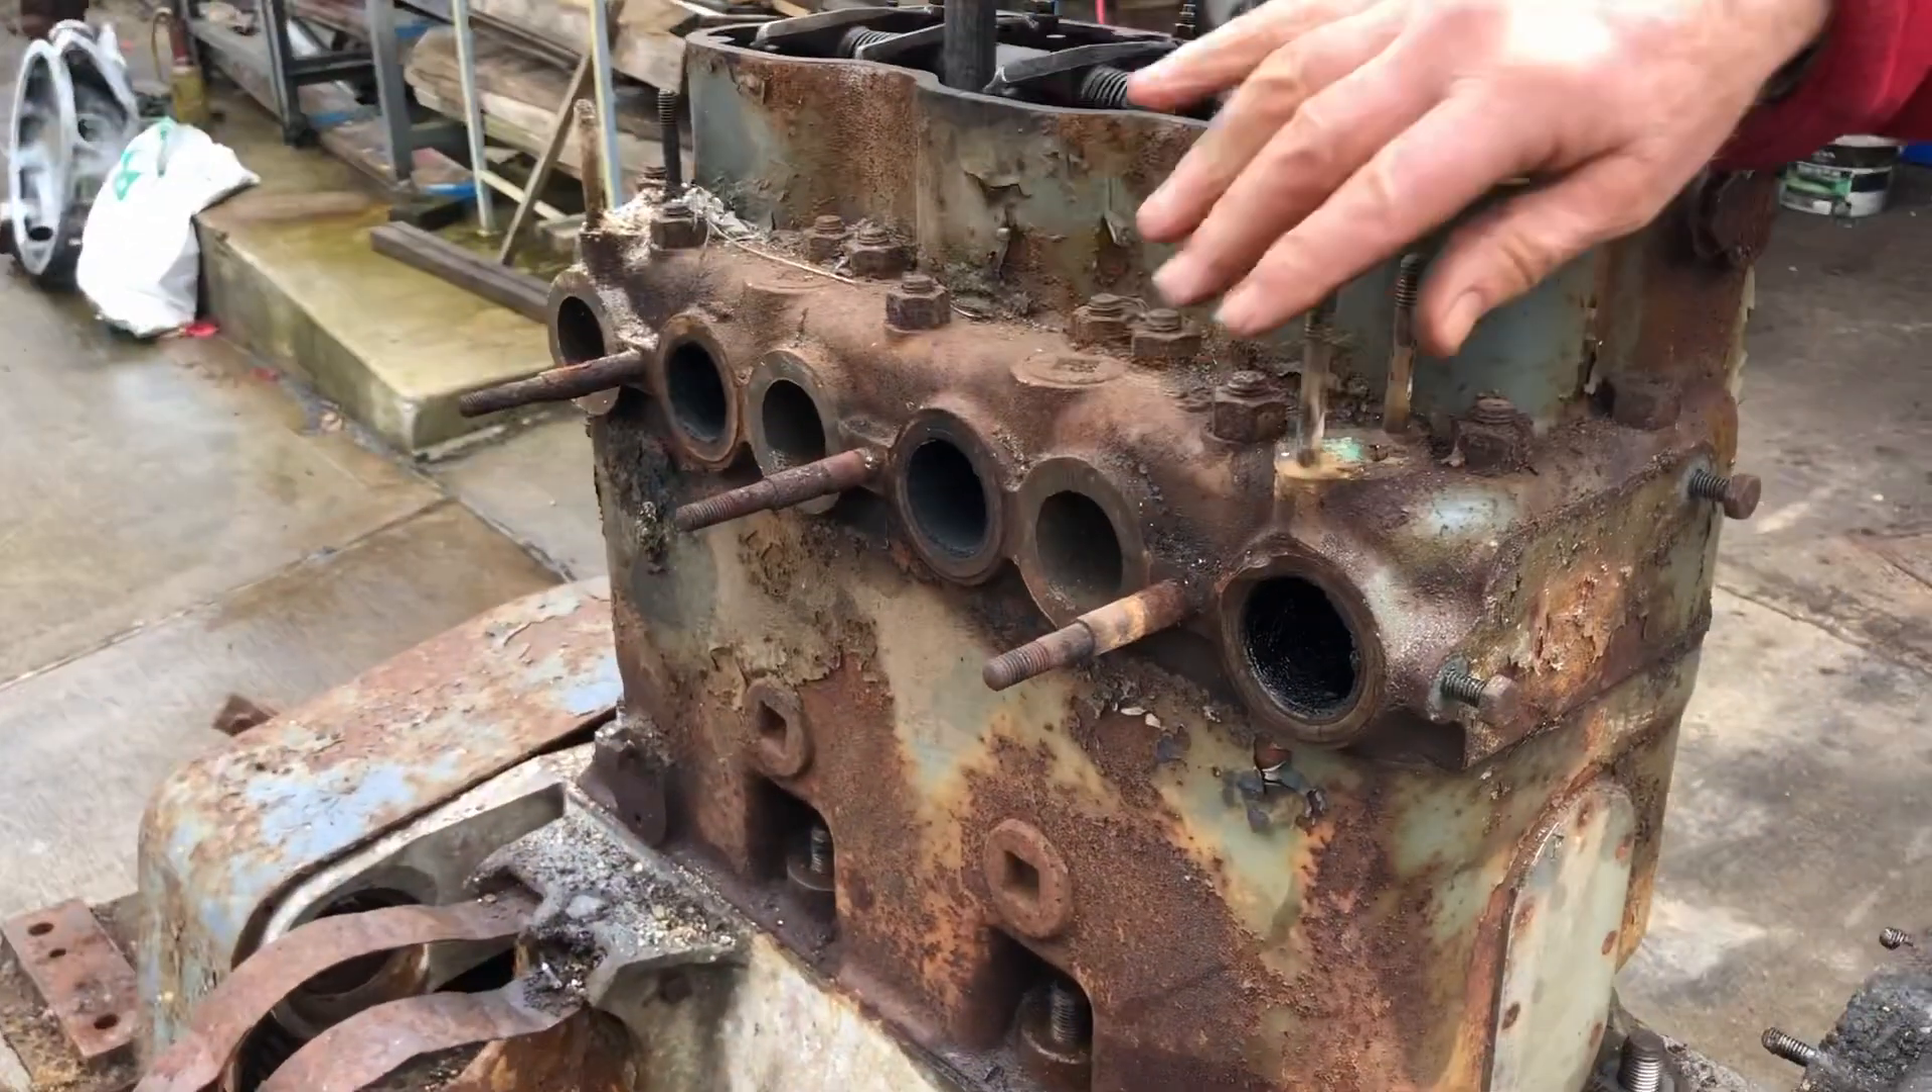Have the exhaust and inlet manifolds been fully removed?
Yes.